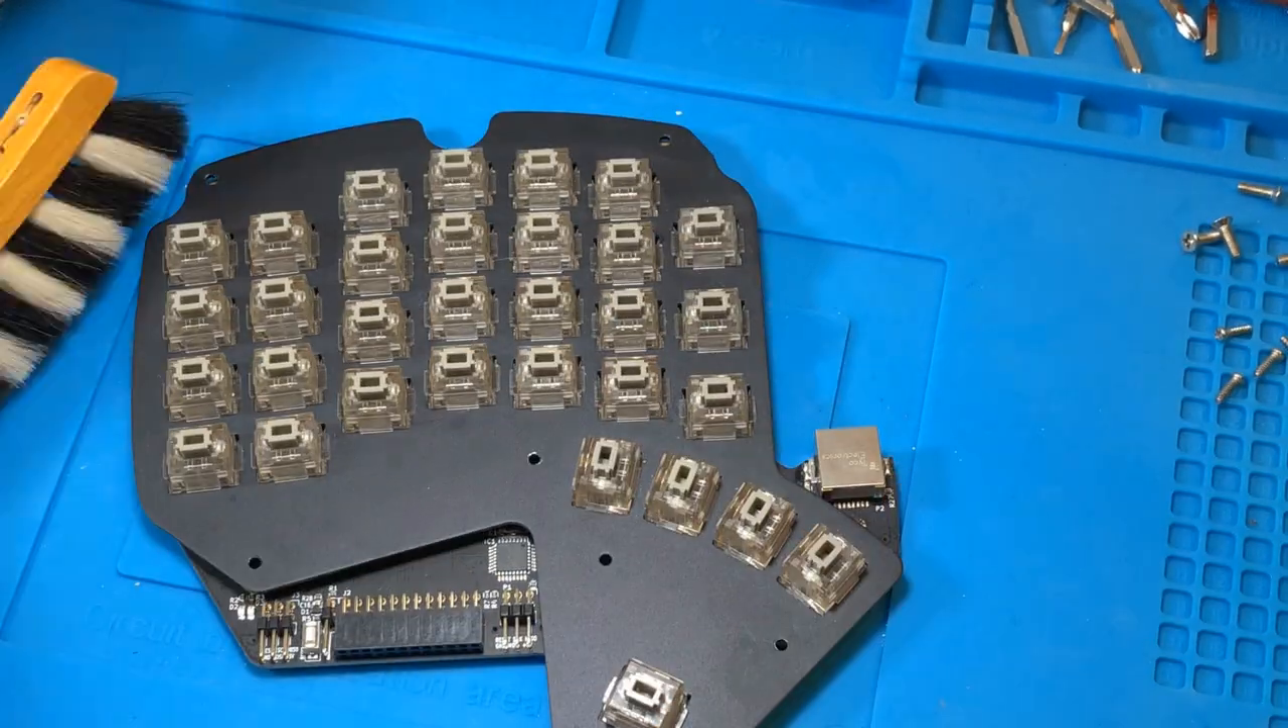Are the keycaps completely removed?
Yes.